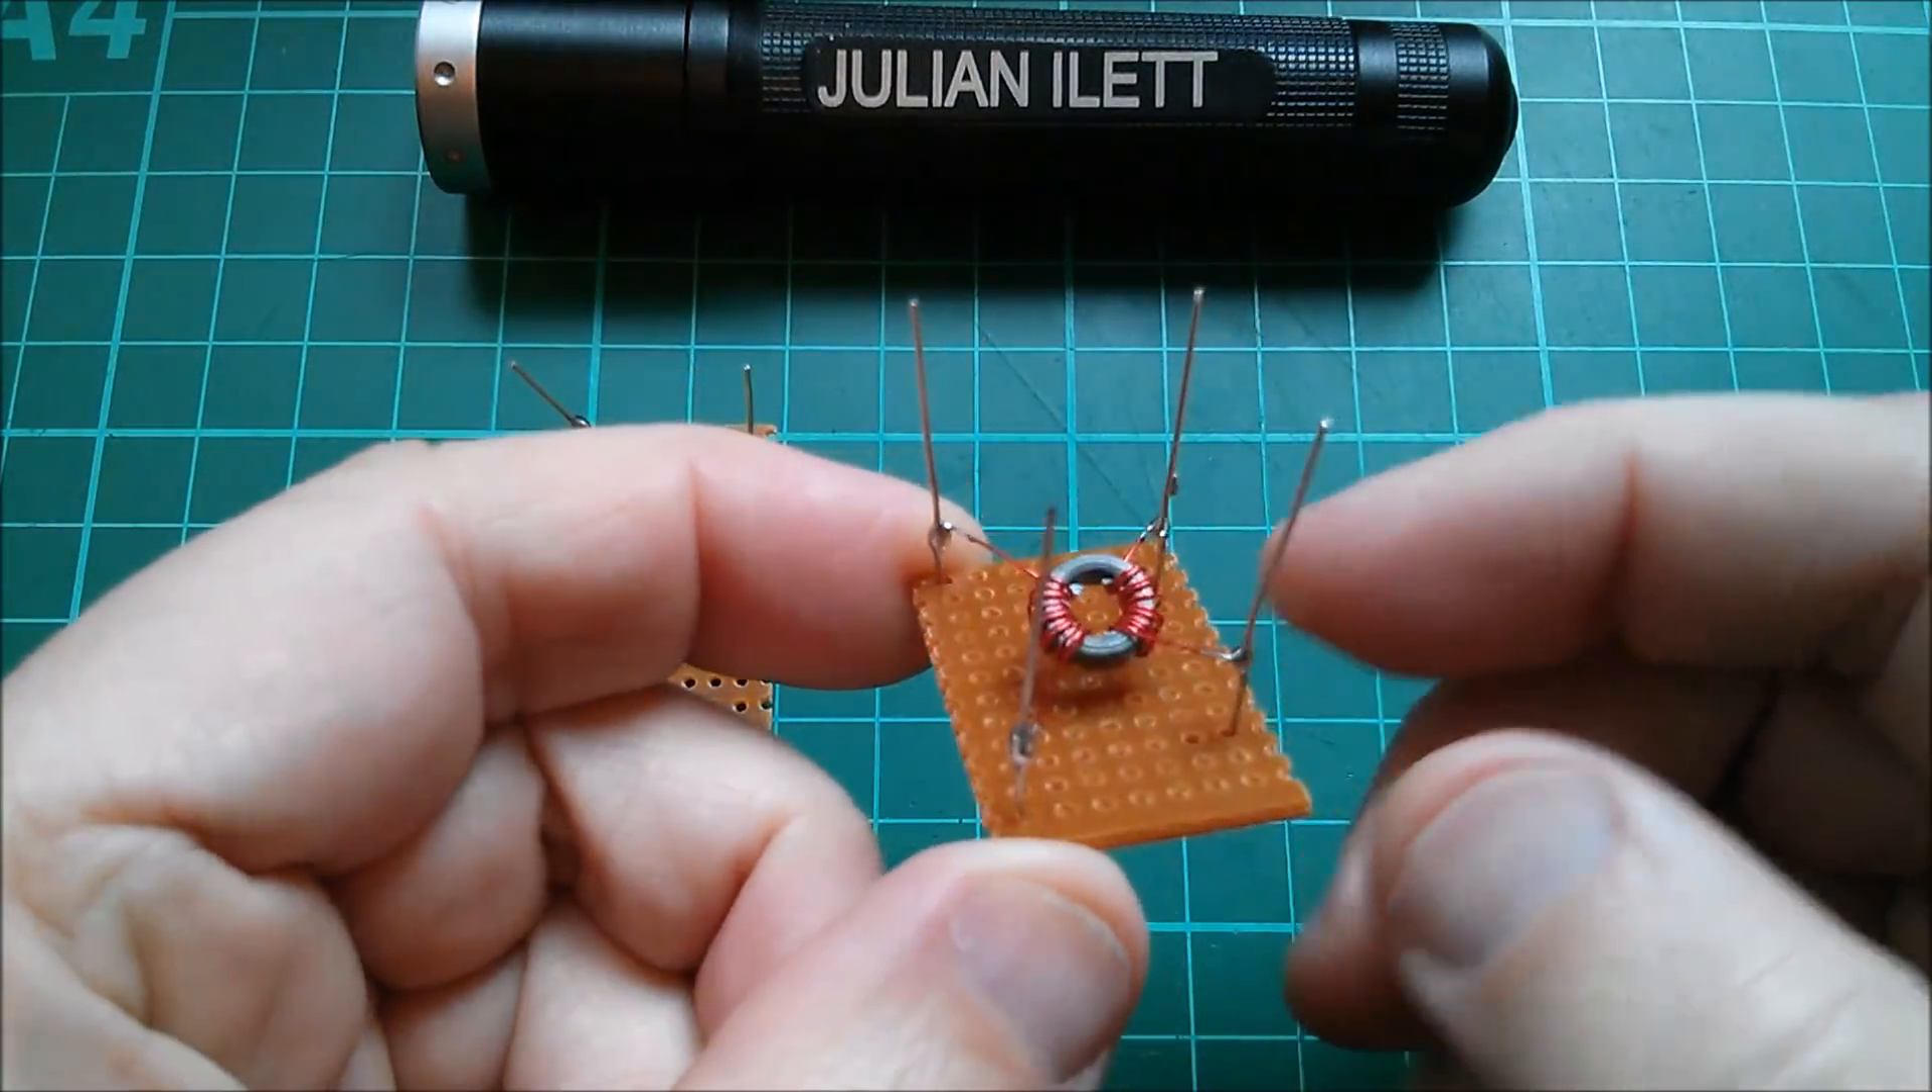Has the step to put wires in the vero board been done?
Yes.